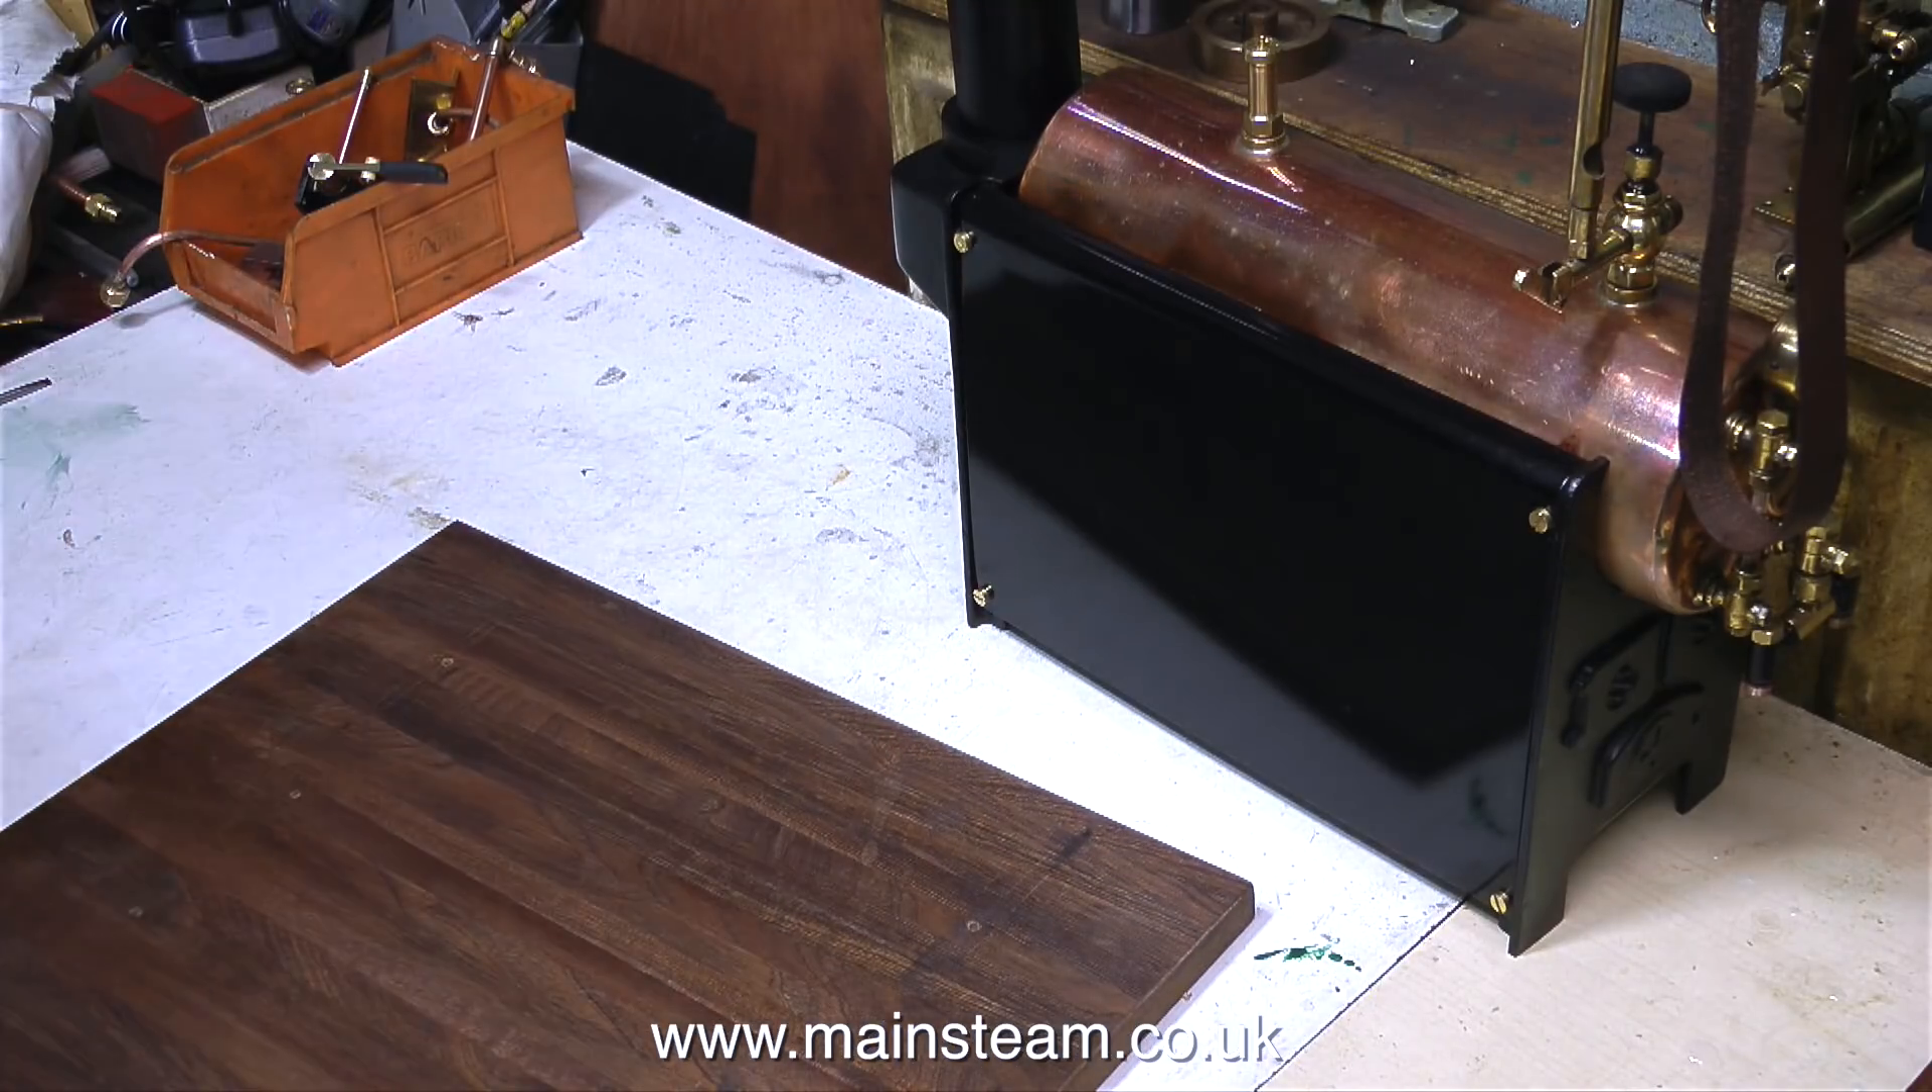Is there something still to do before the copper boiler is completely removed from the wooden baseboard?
No.